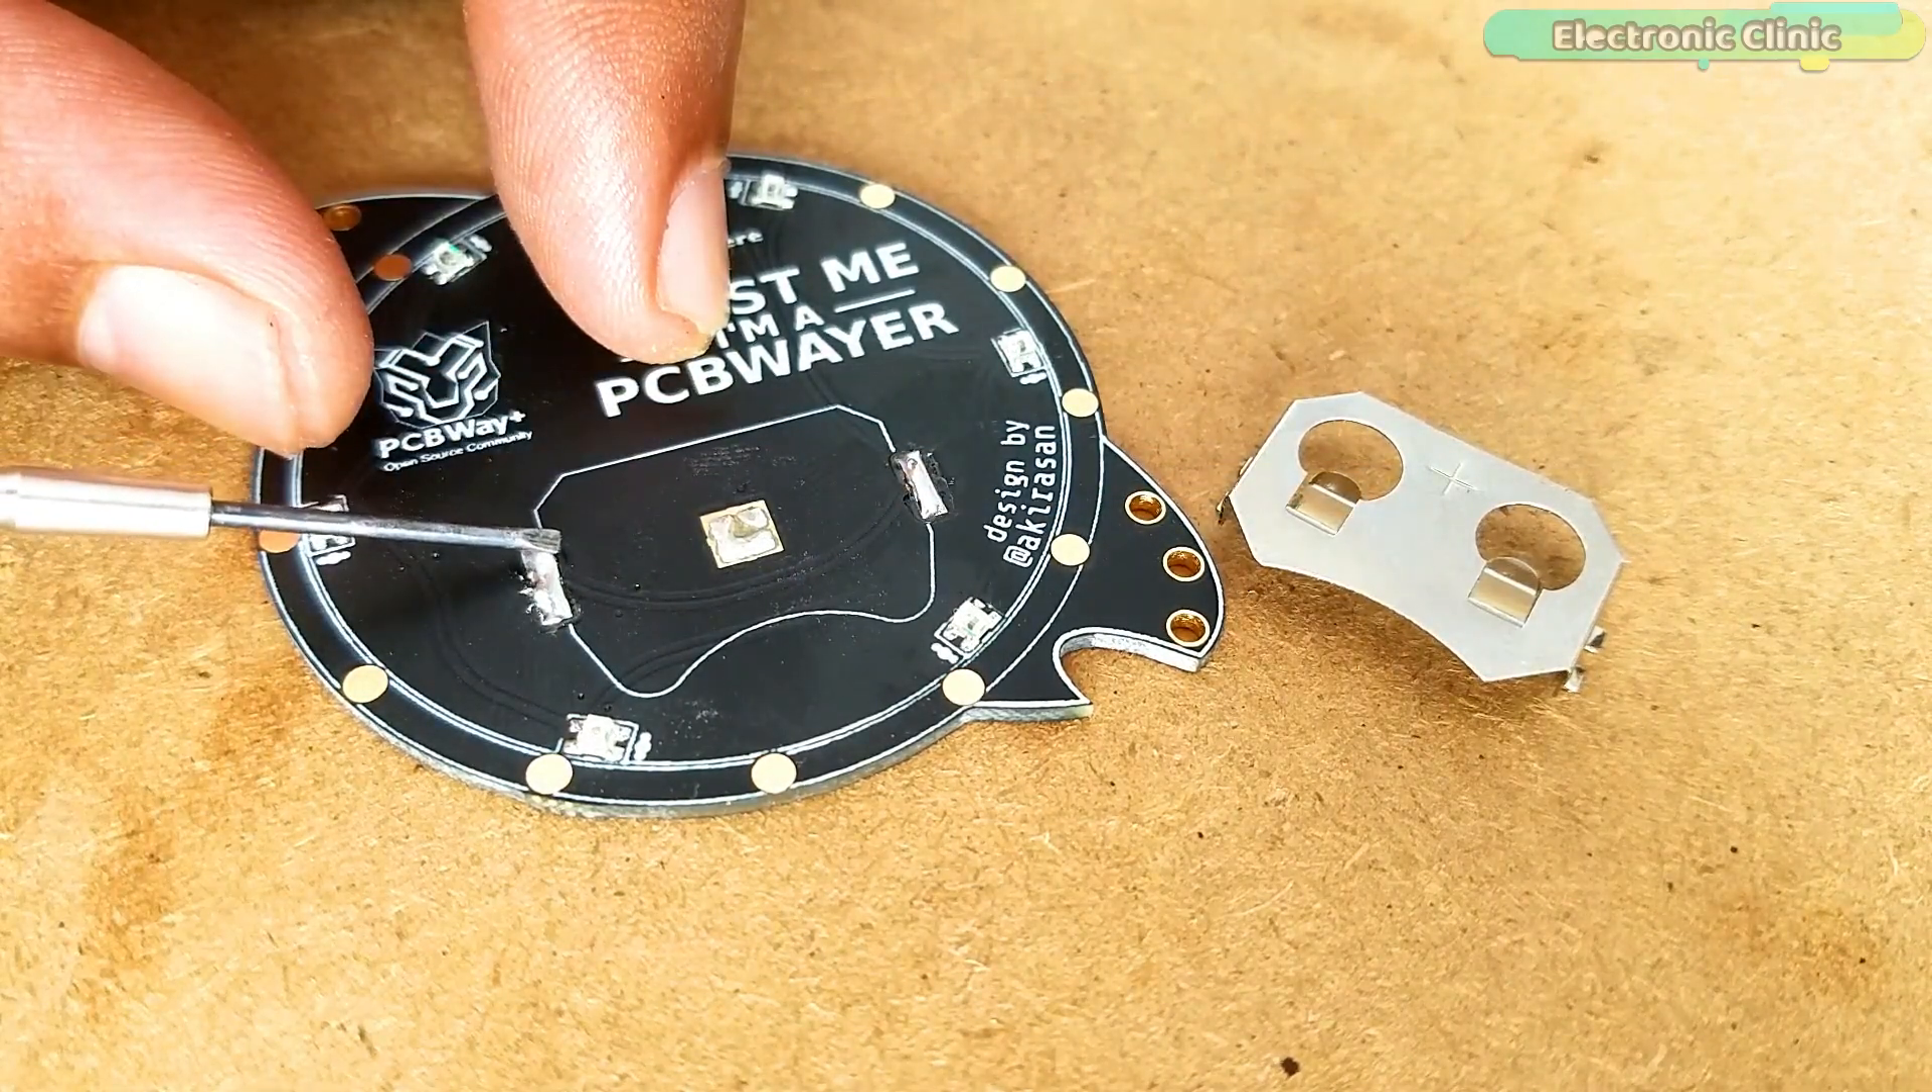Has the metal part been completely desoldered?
Yes.